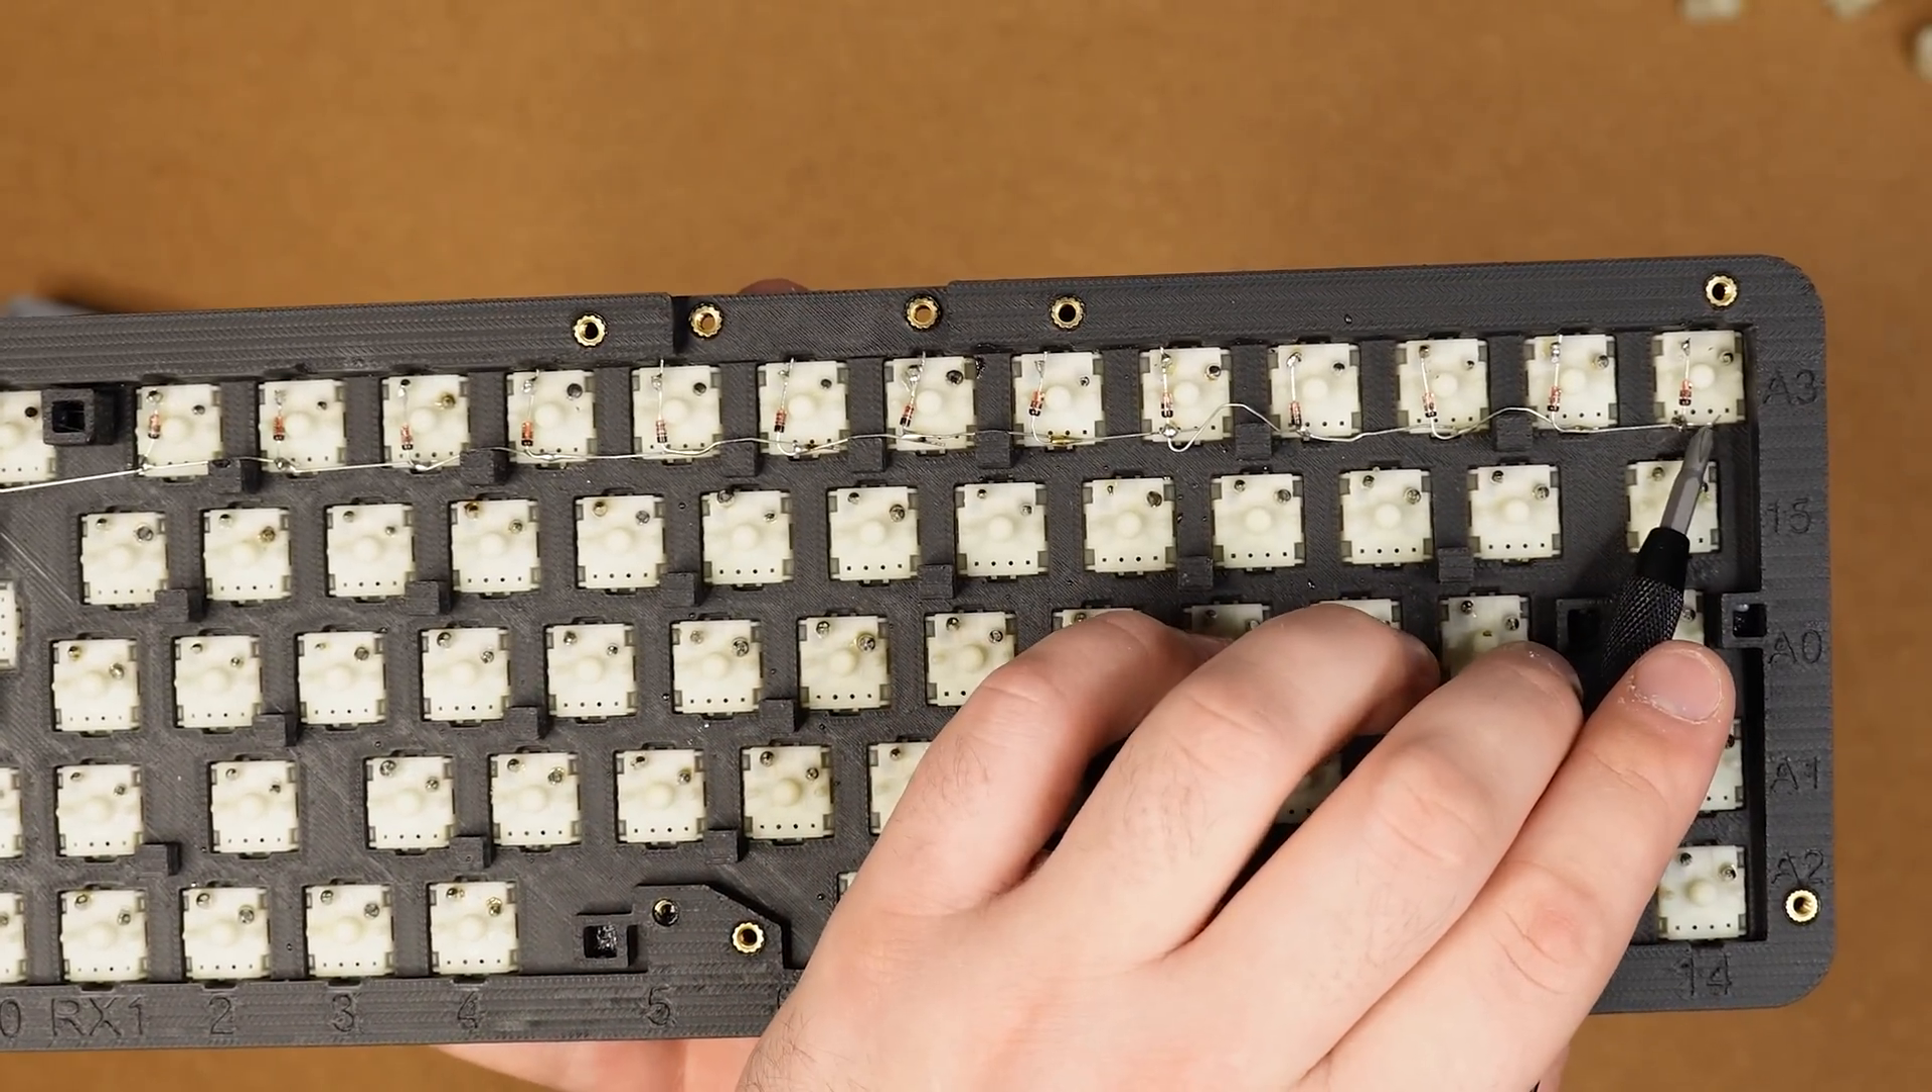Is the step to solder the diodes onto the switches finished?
No.